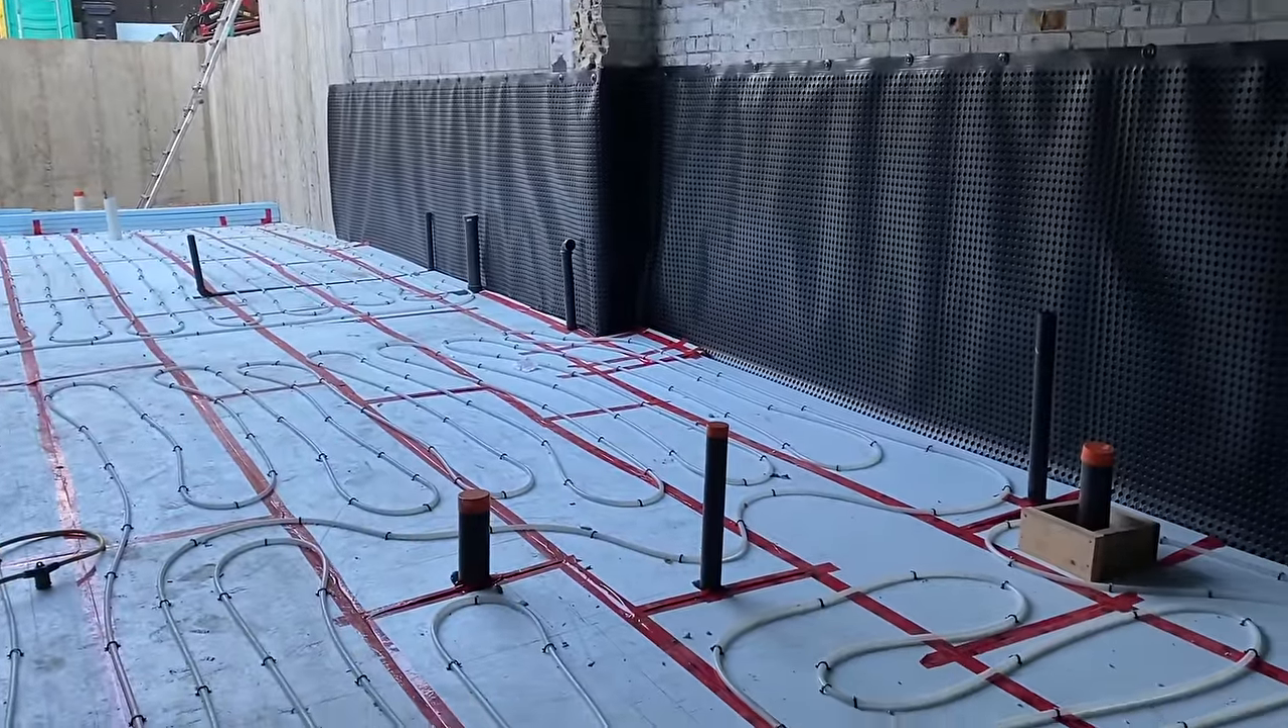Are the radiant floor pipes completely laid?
Yes.